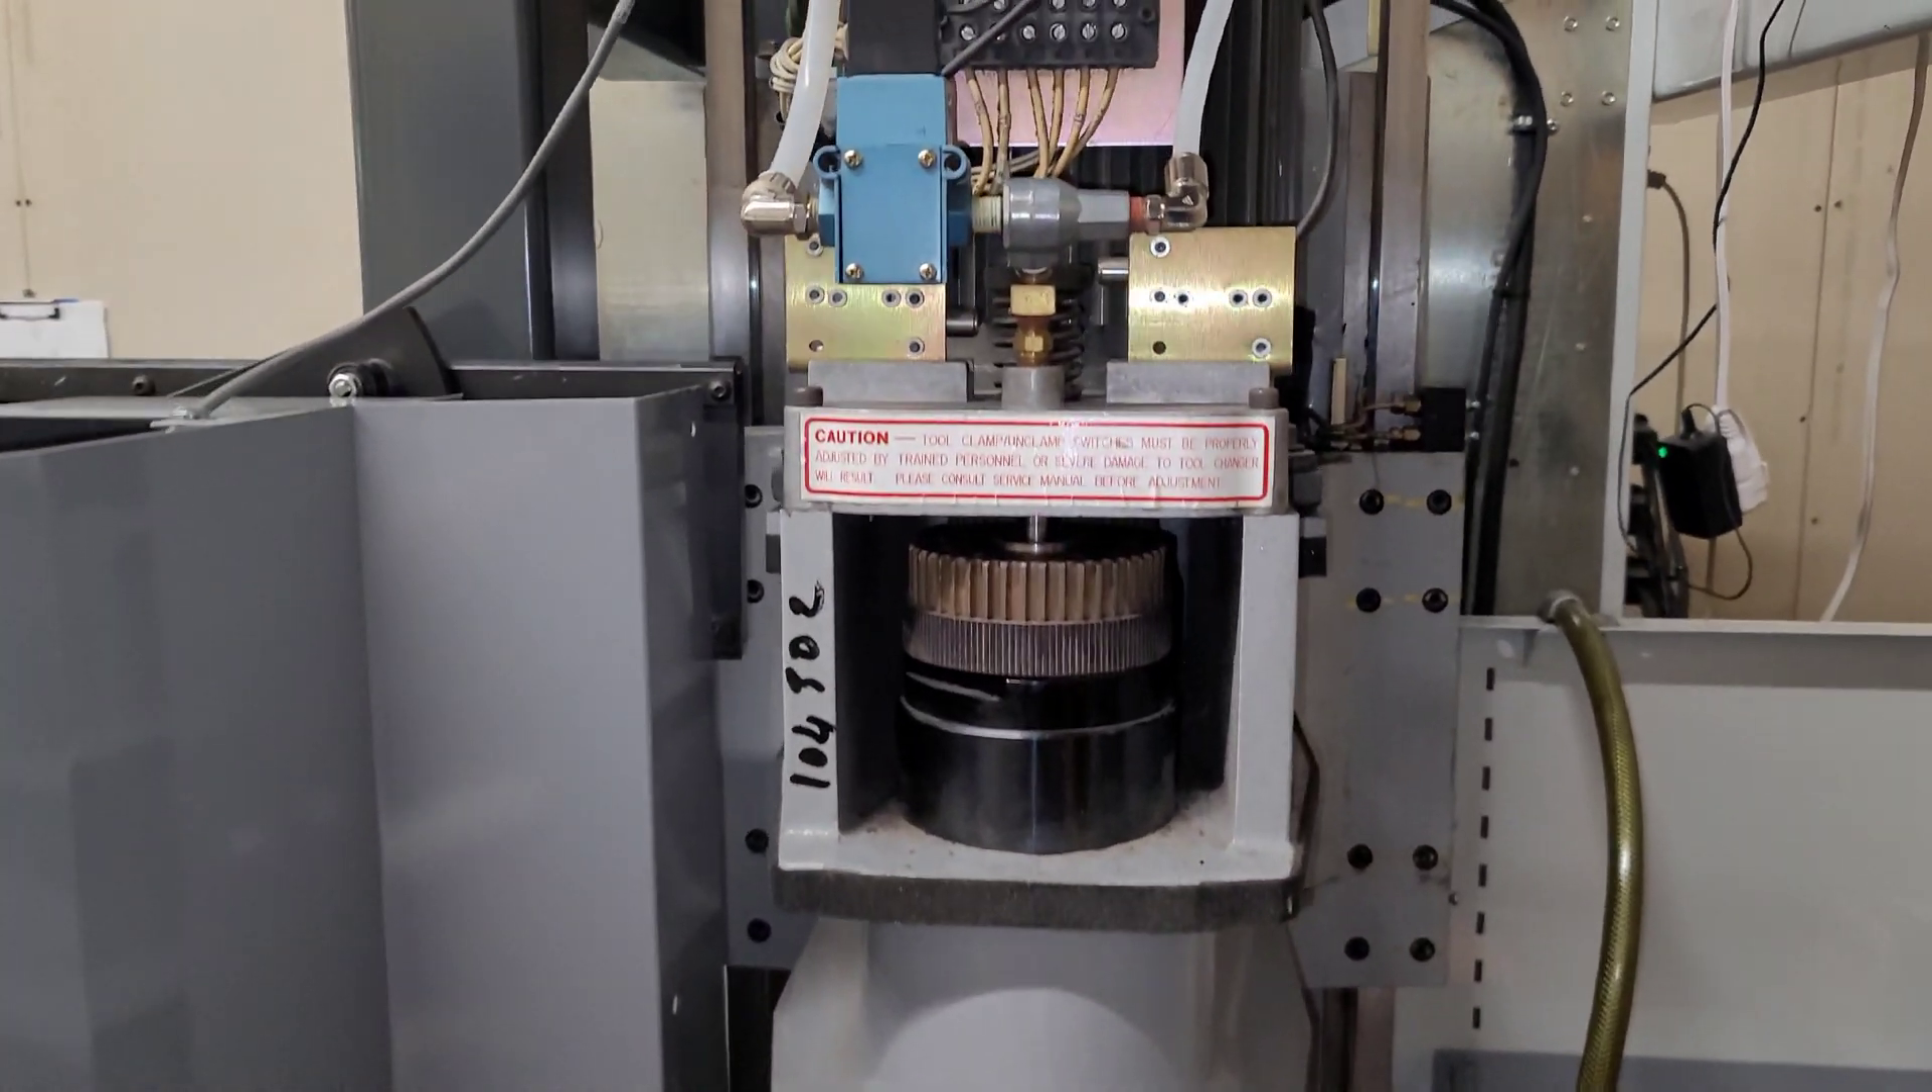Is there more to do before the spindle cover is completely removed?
No.